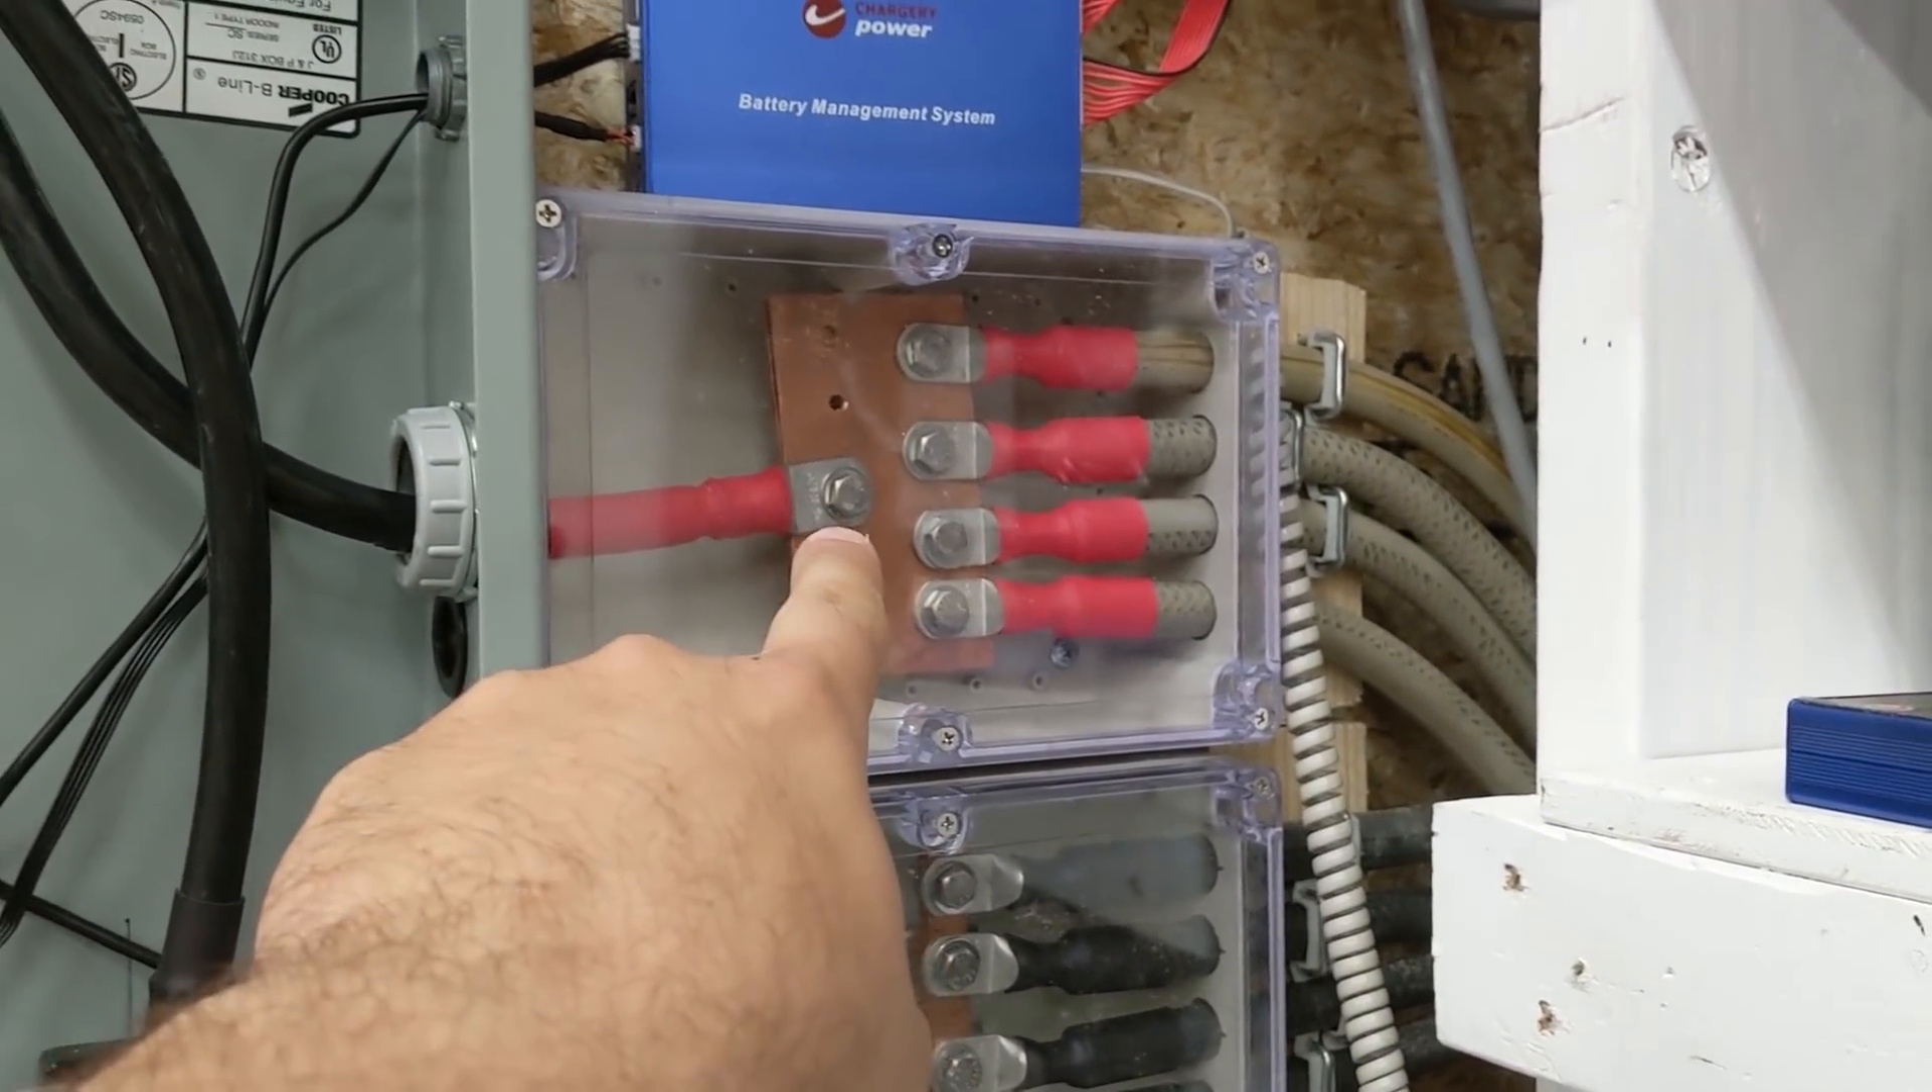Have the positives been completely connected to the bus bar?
Yes.